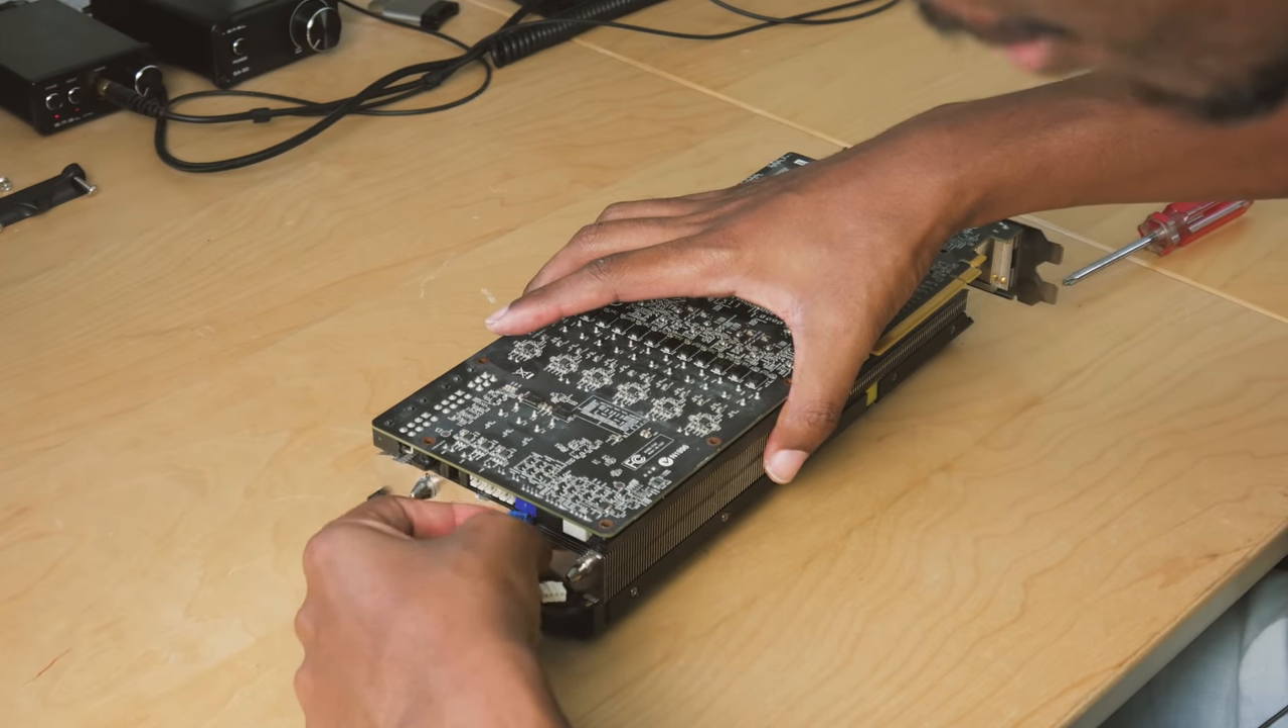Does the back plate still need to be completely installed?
Yes.